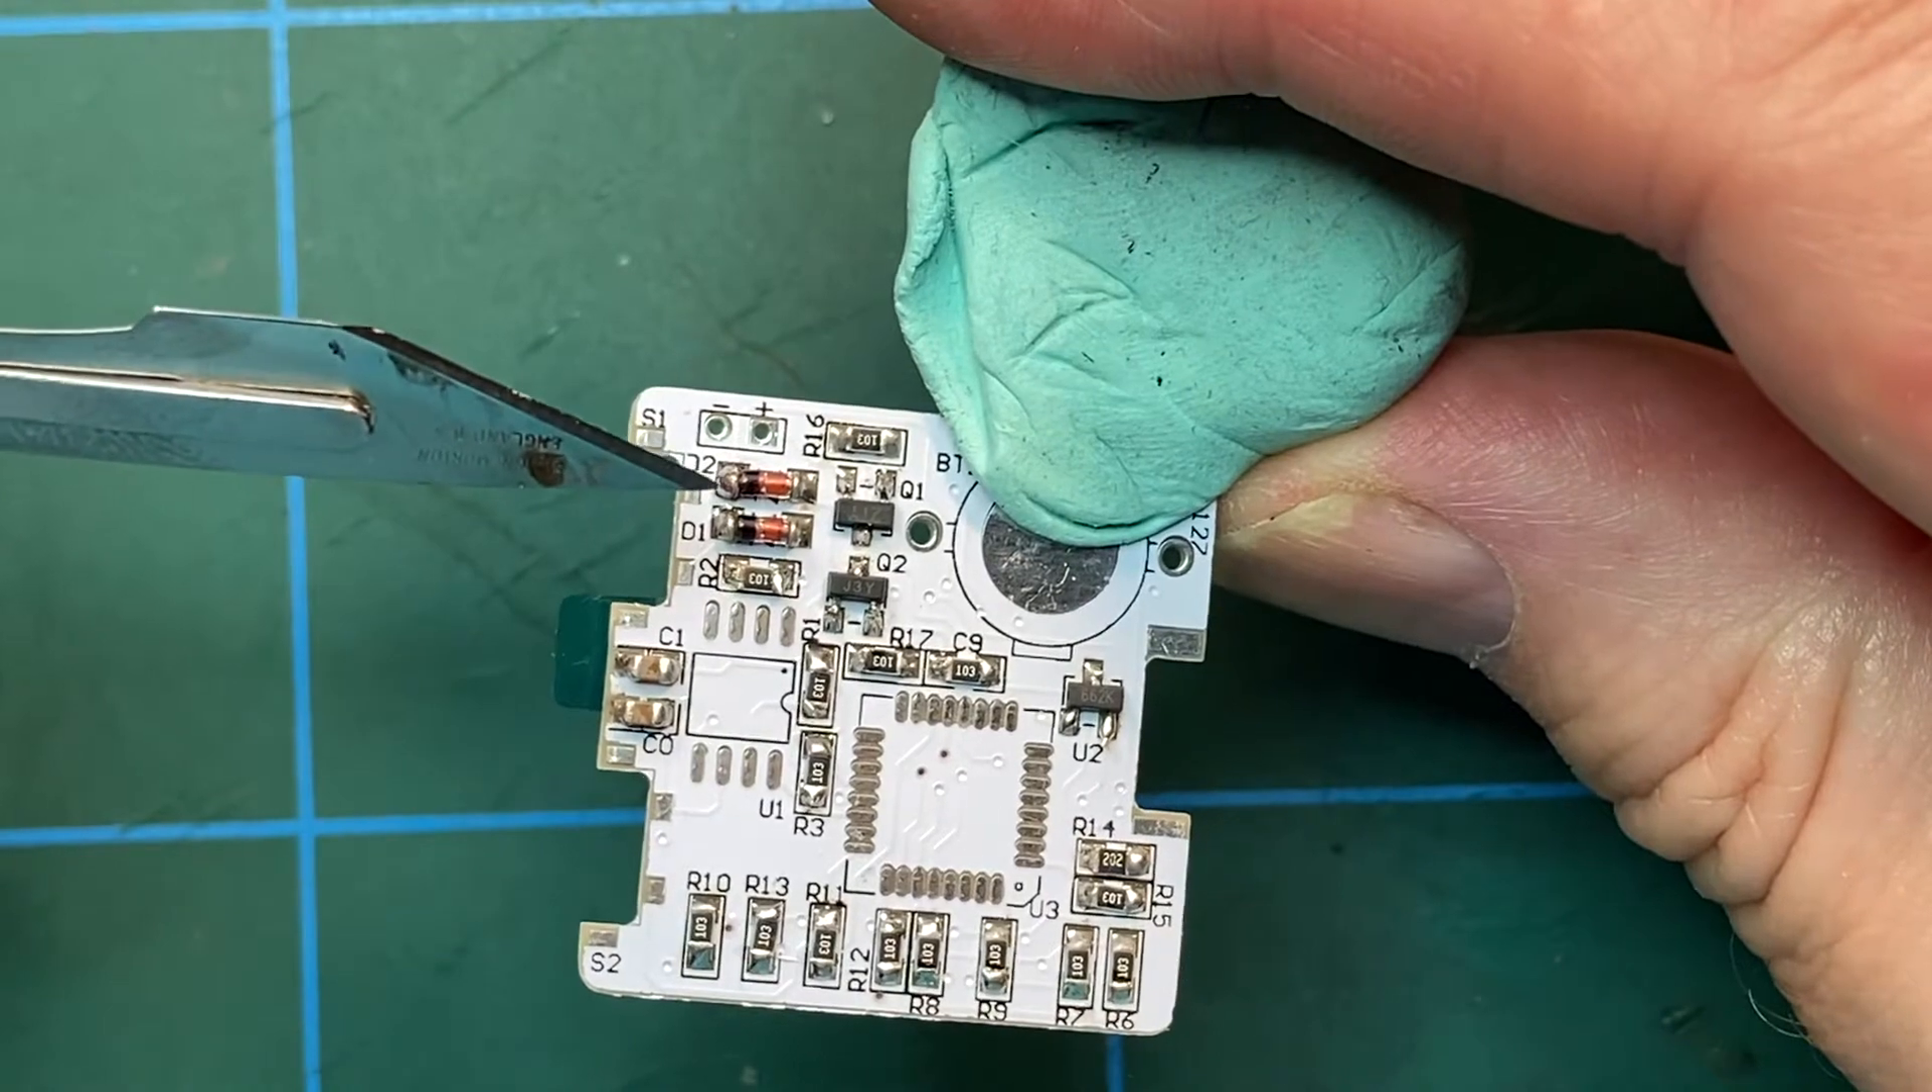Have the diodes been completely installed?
Yes.